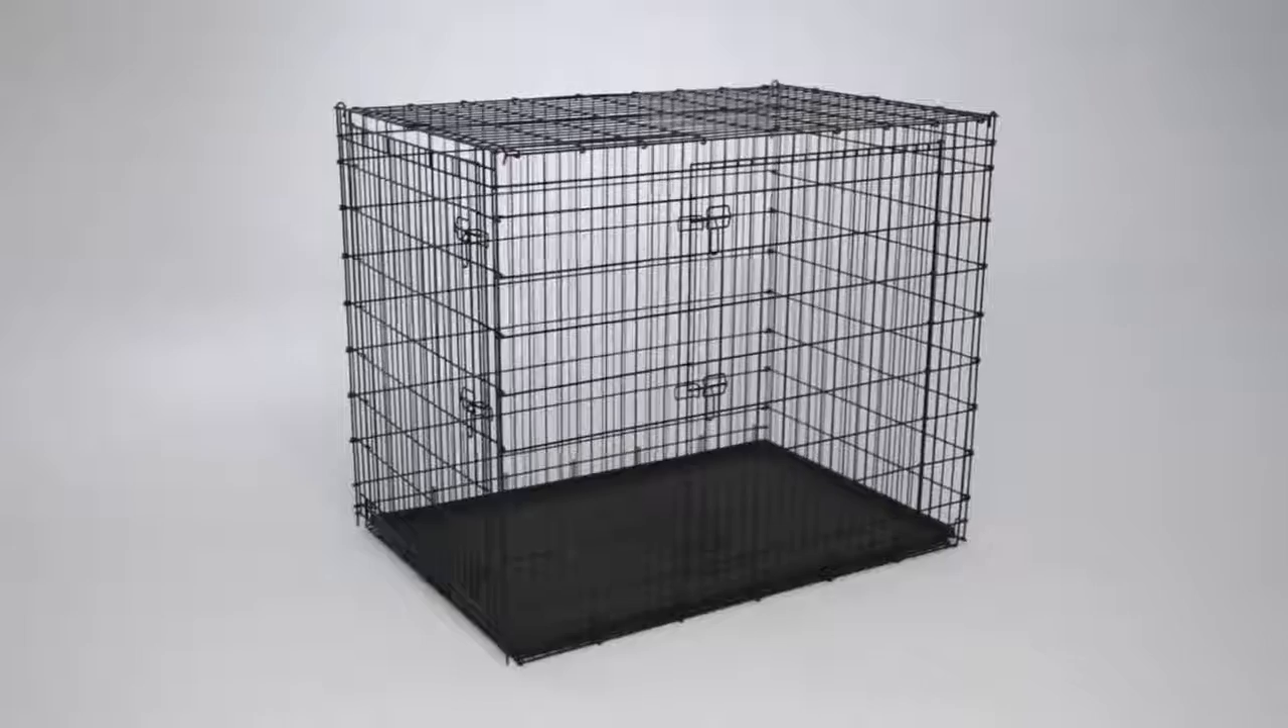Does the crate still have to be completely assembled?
No.